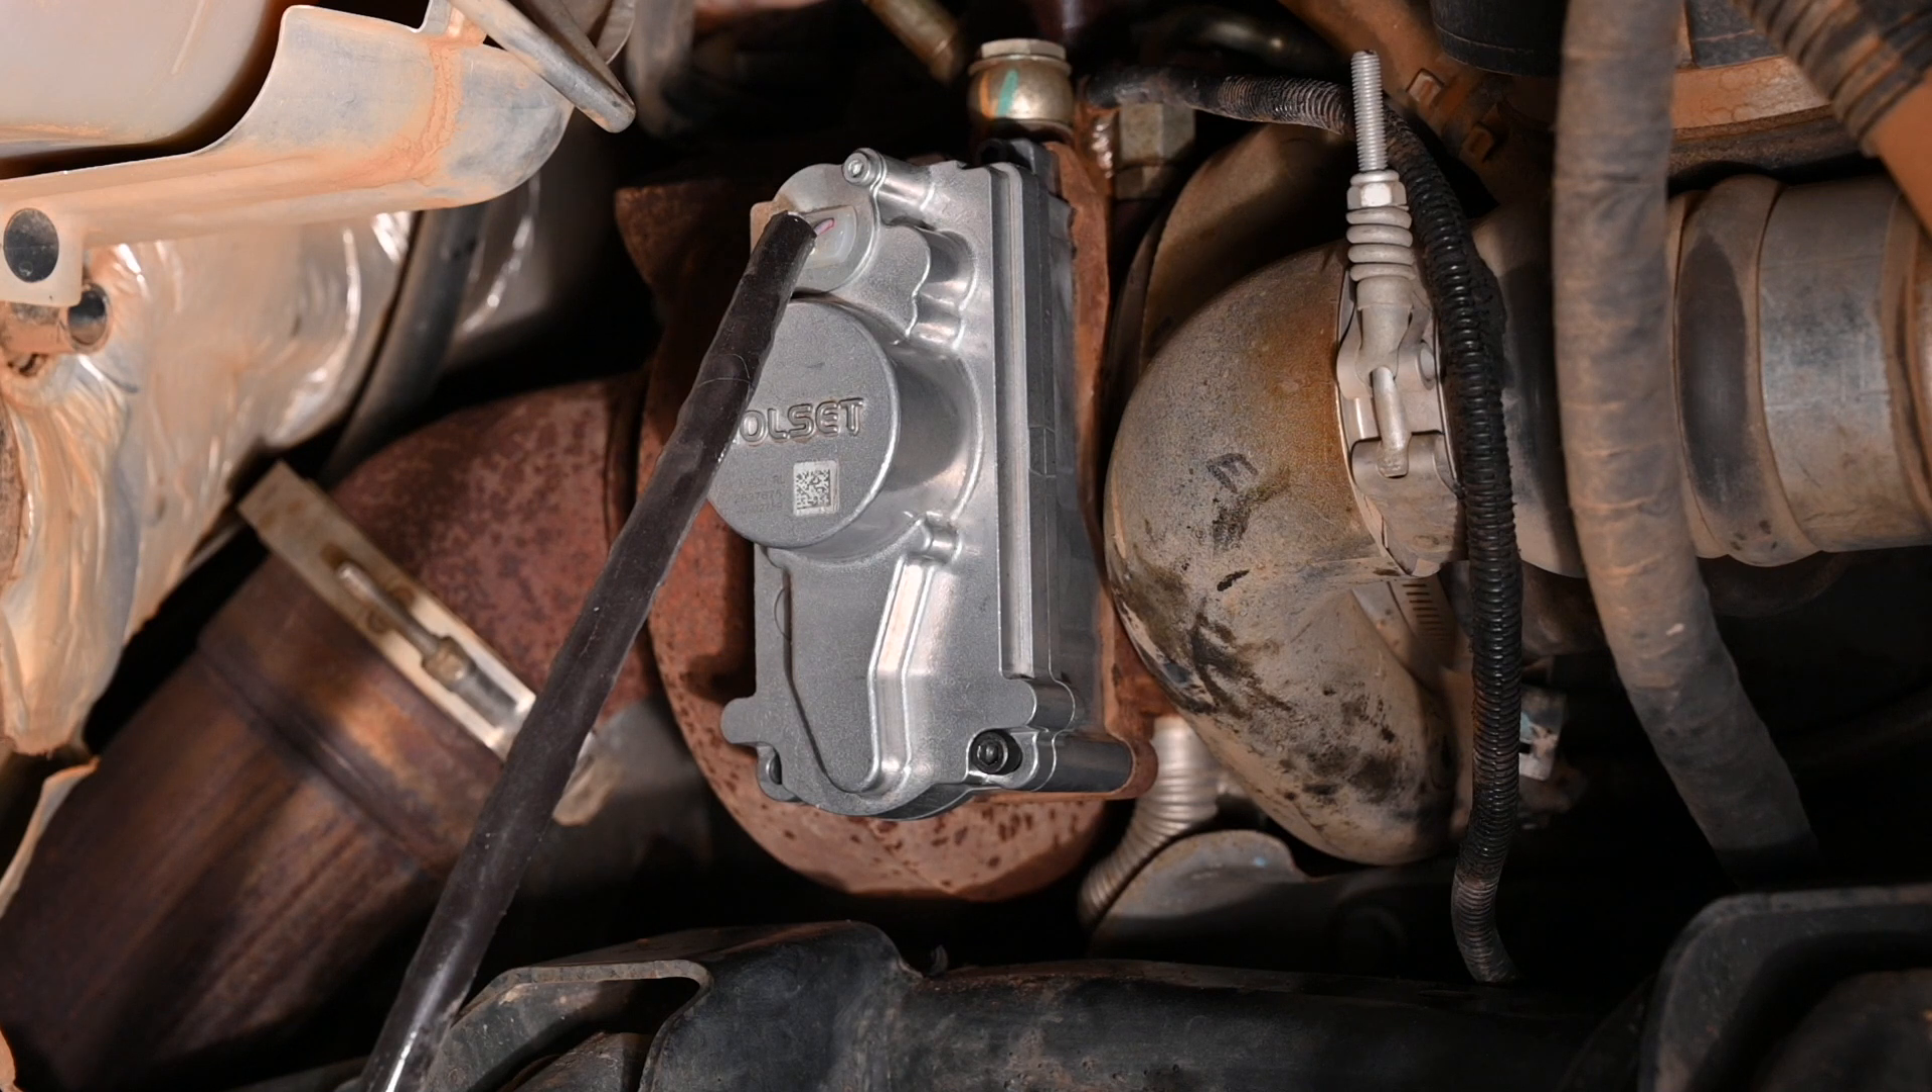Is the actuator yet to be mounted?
No.